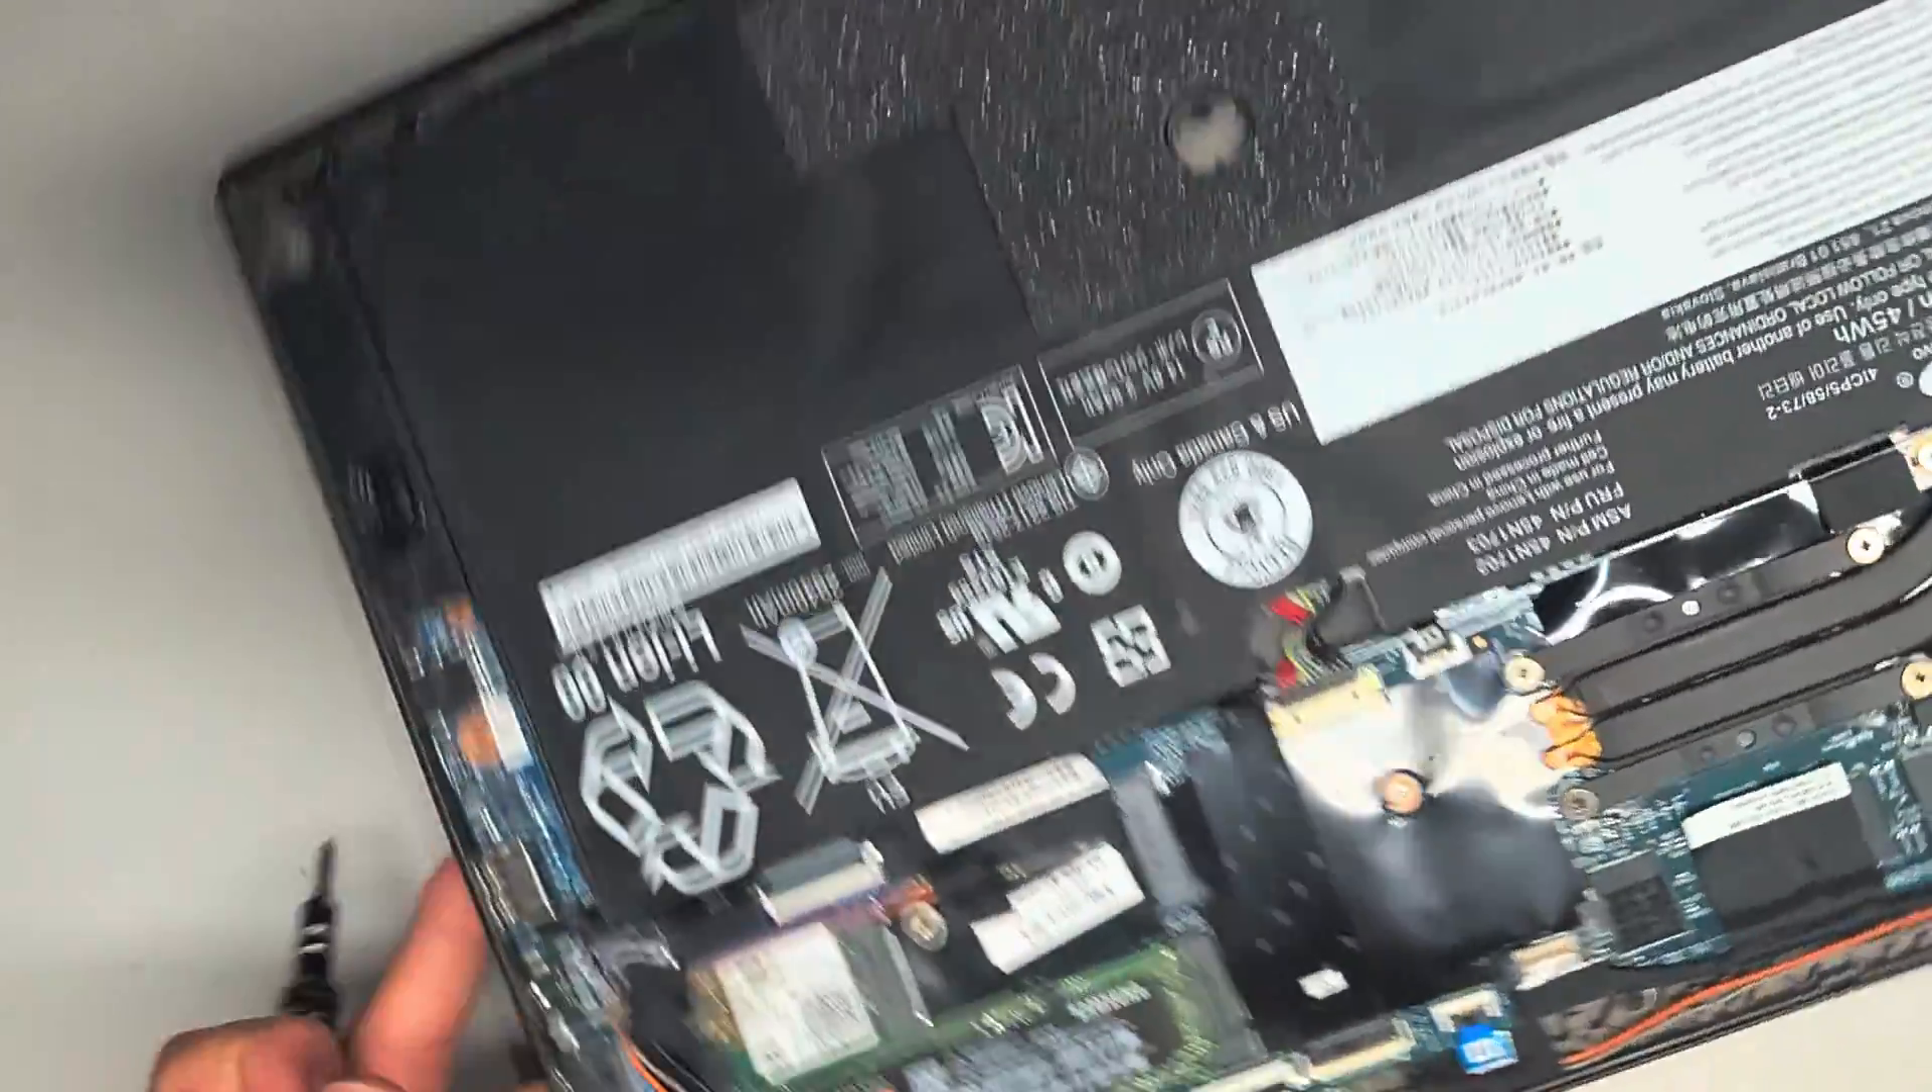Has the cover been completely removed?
Yes.